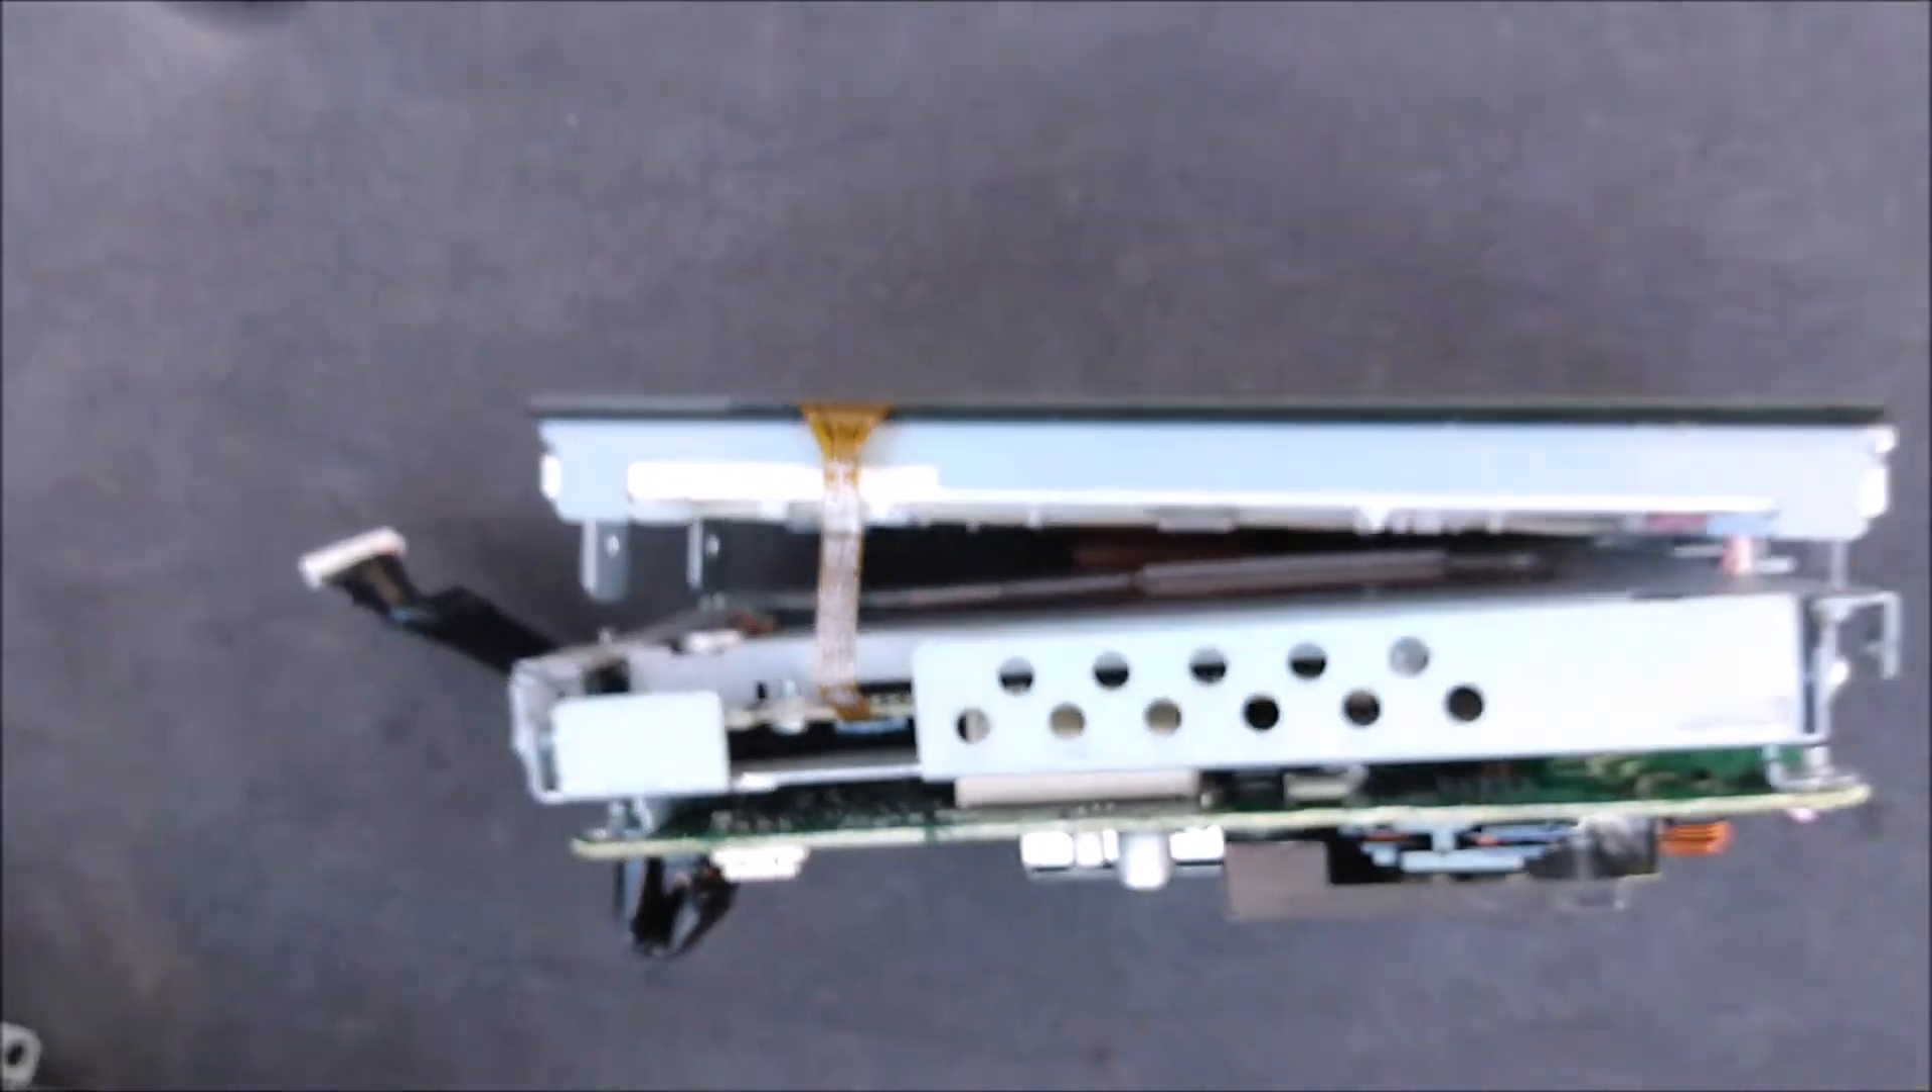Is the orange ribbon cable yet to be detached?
Yes.